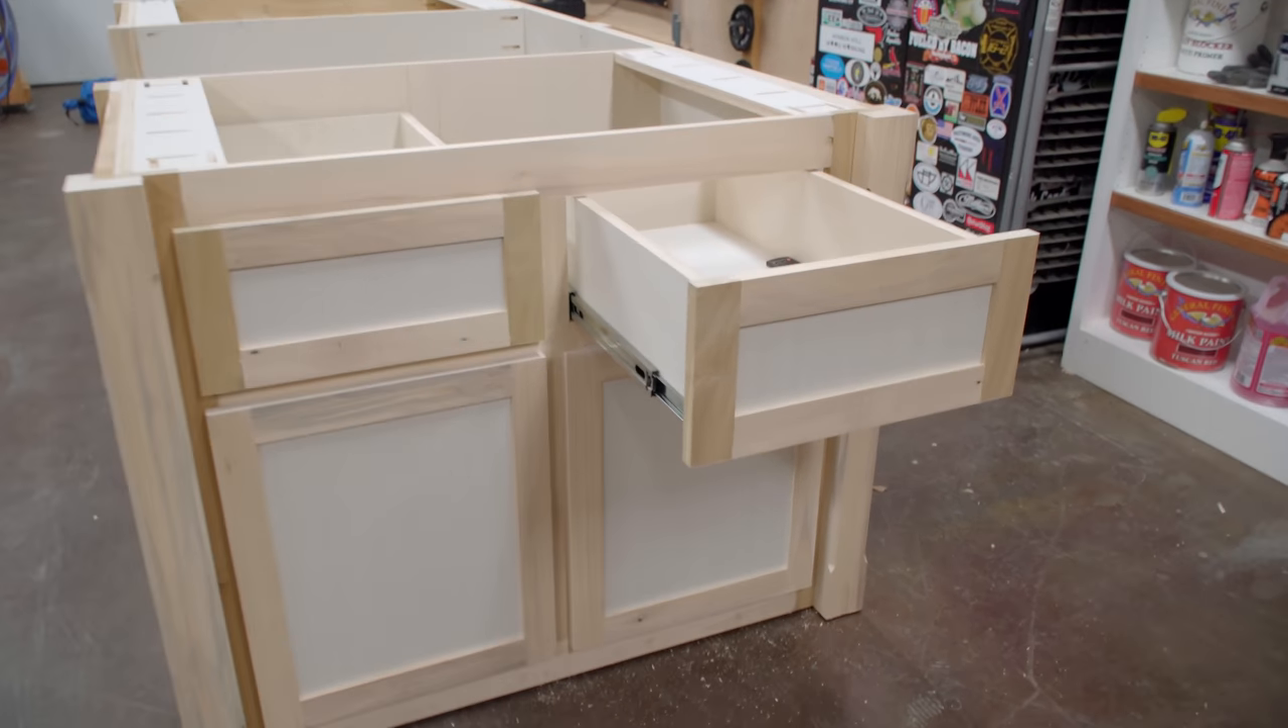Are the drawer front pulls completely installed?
No.